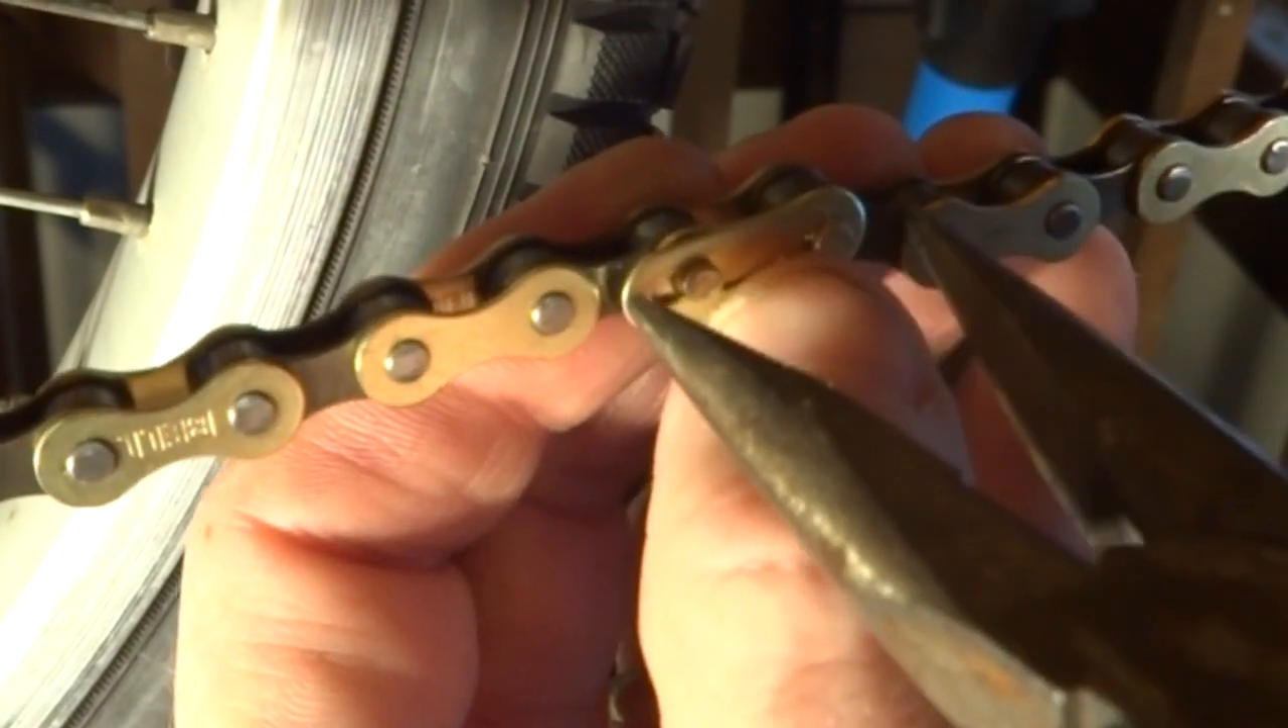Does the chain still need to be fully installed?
Yes.